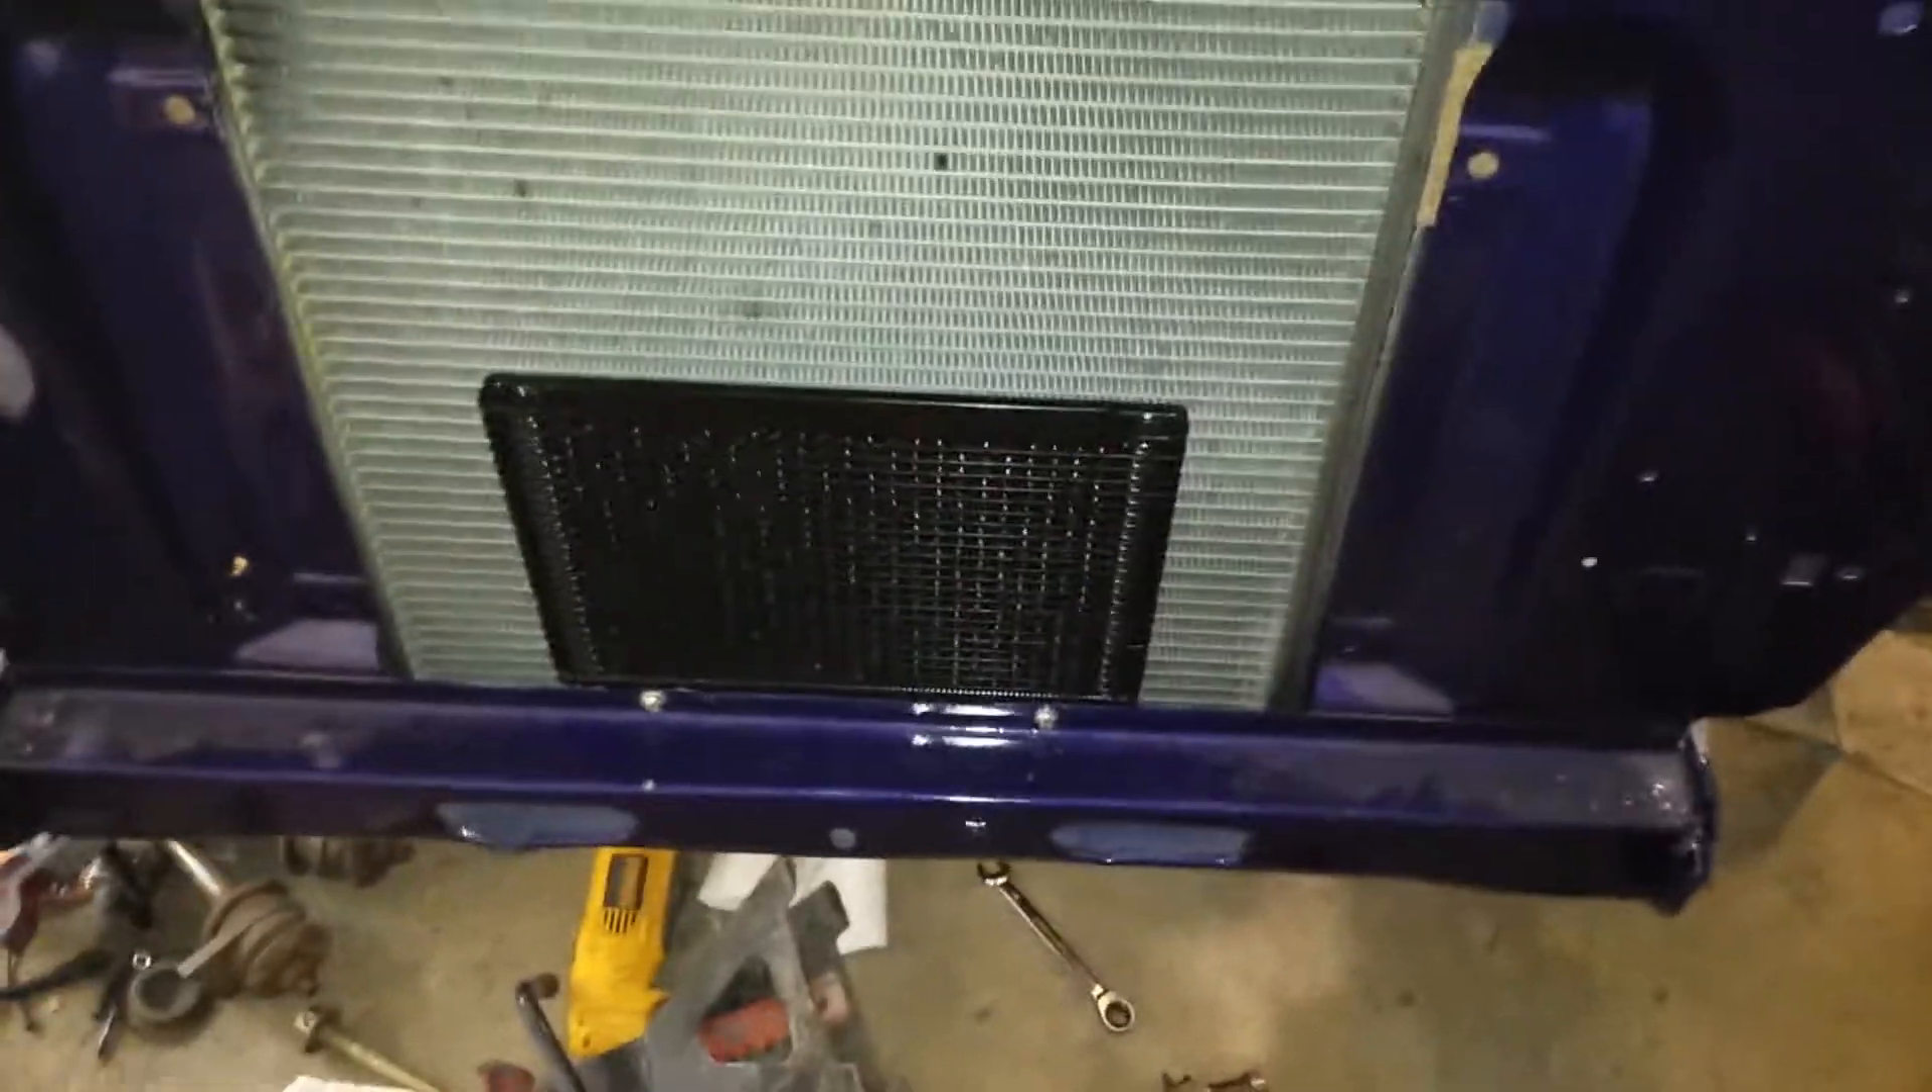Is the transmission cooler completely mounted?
Yes.